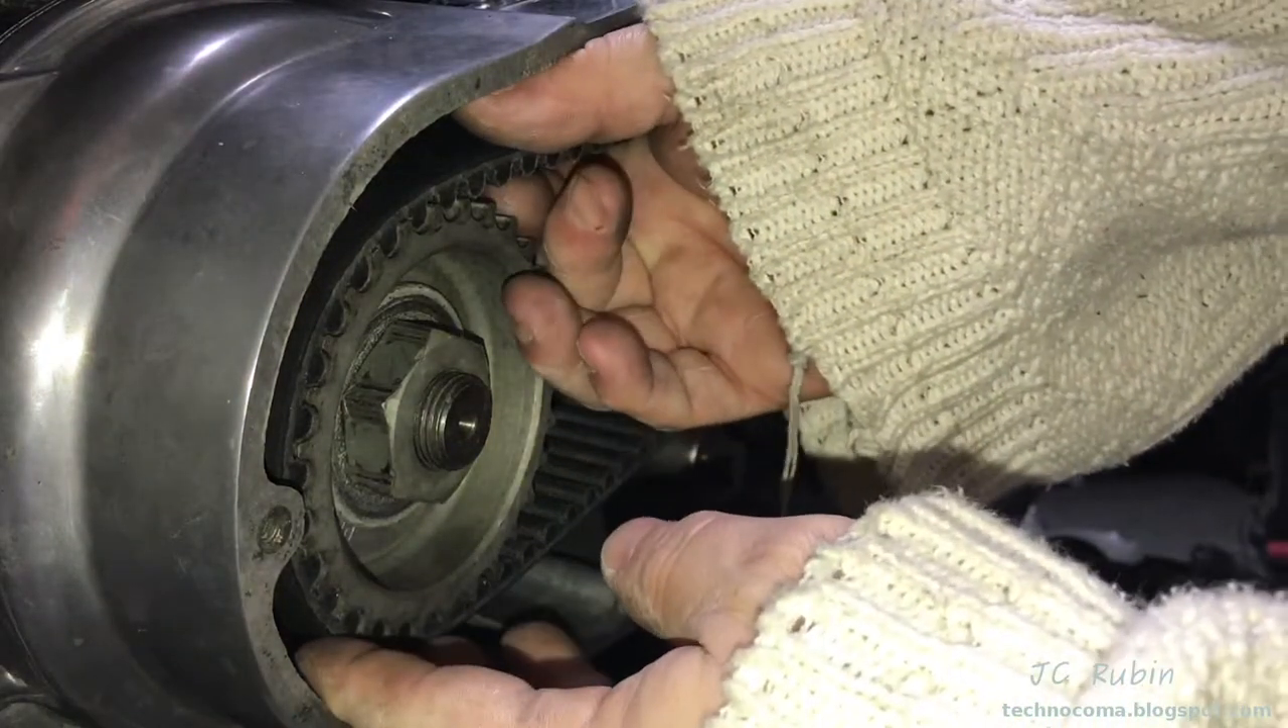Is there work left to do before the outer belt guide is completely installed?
Yes.